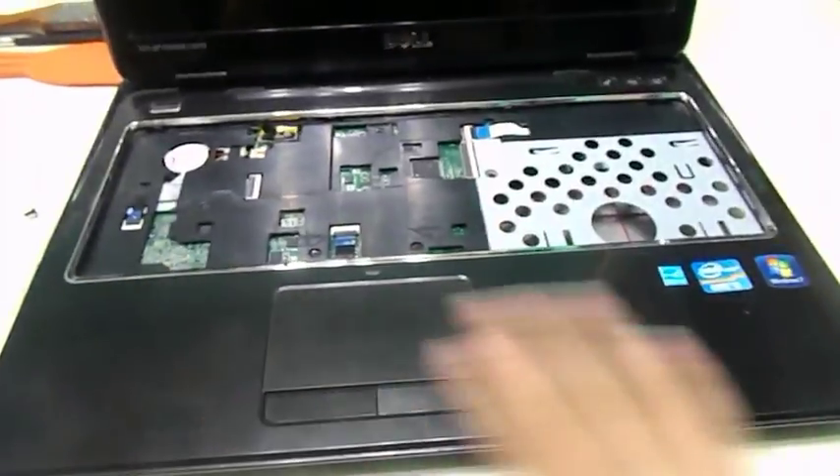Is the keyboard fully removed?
Yes.